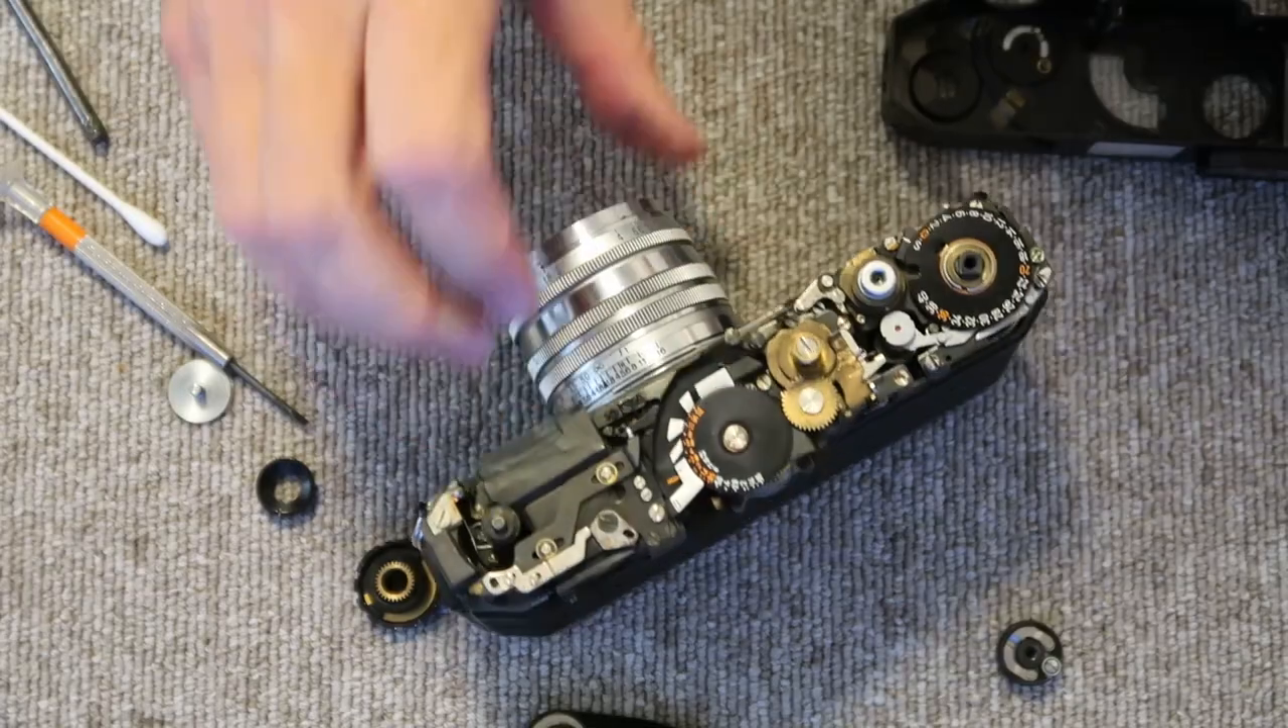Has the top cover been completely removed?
Yes.